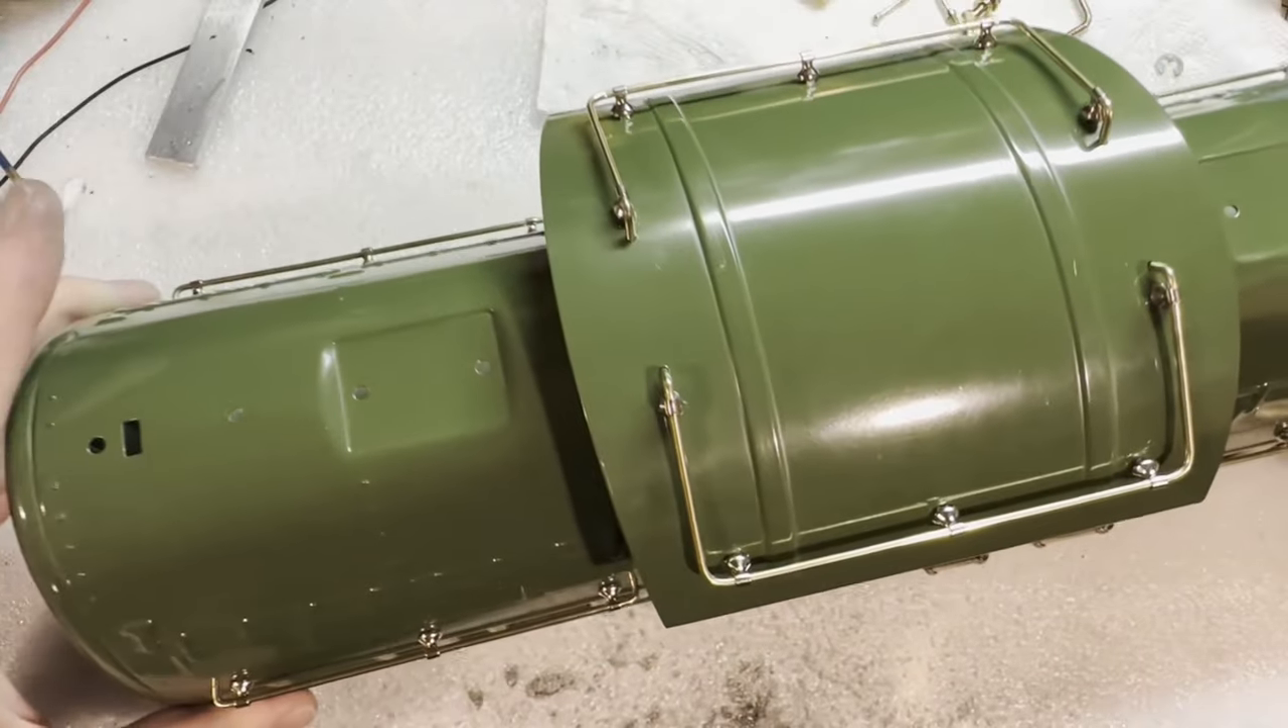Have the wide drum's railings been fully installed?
Yes.